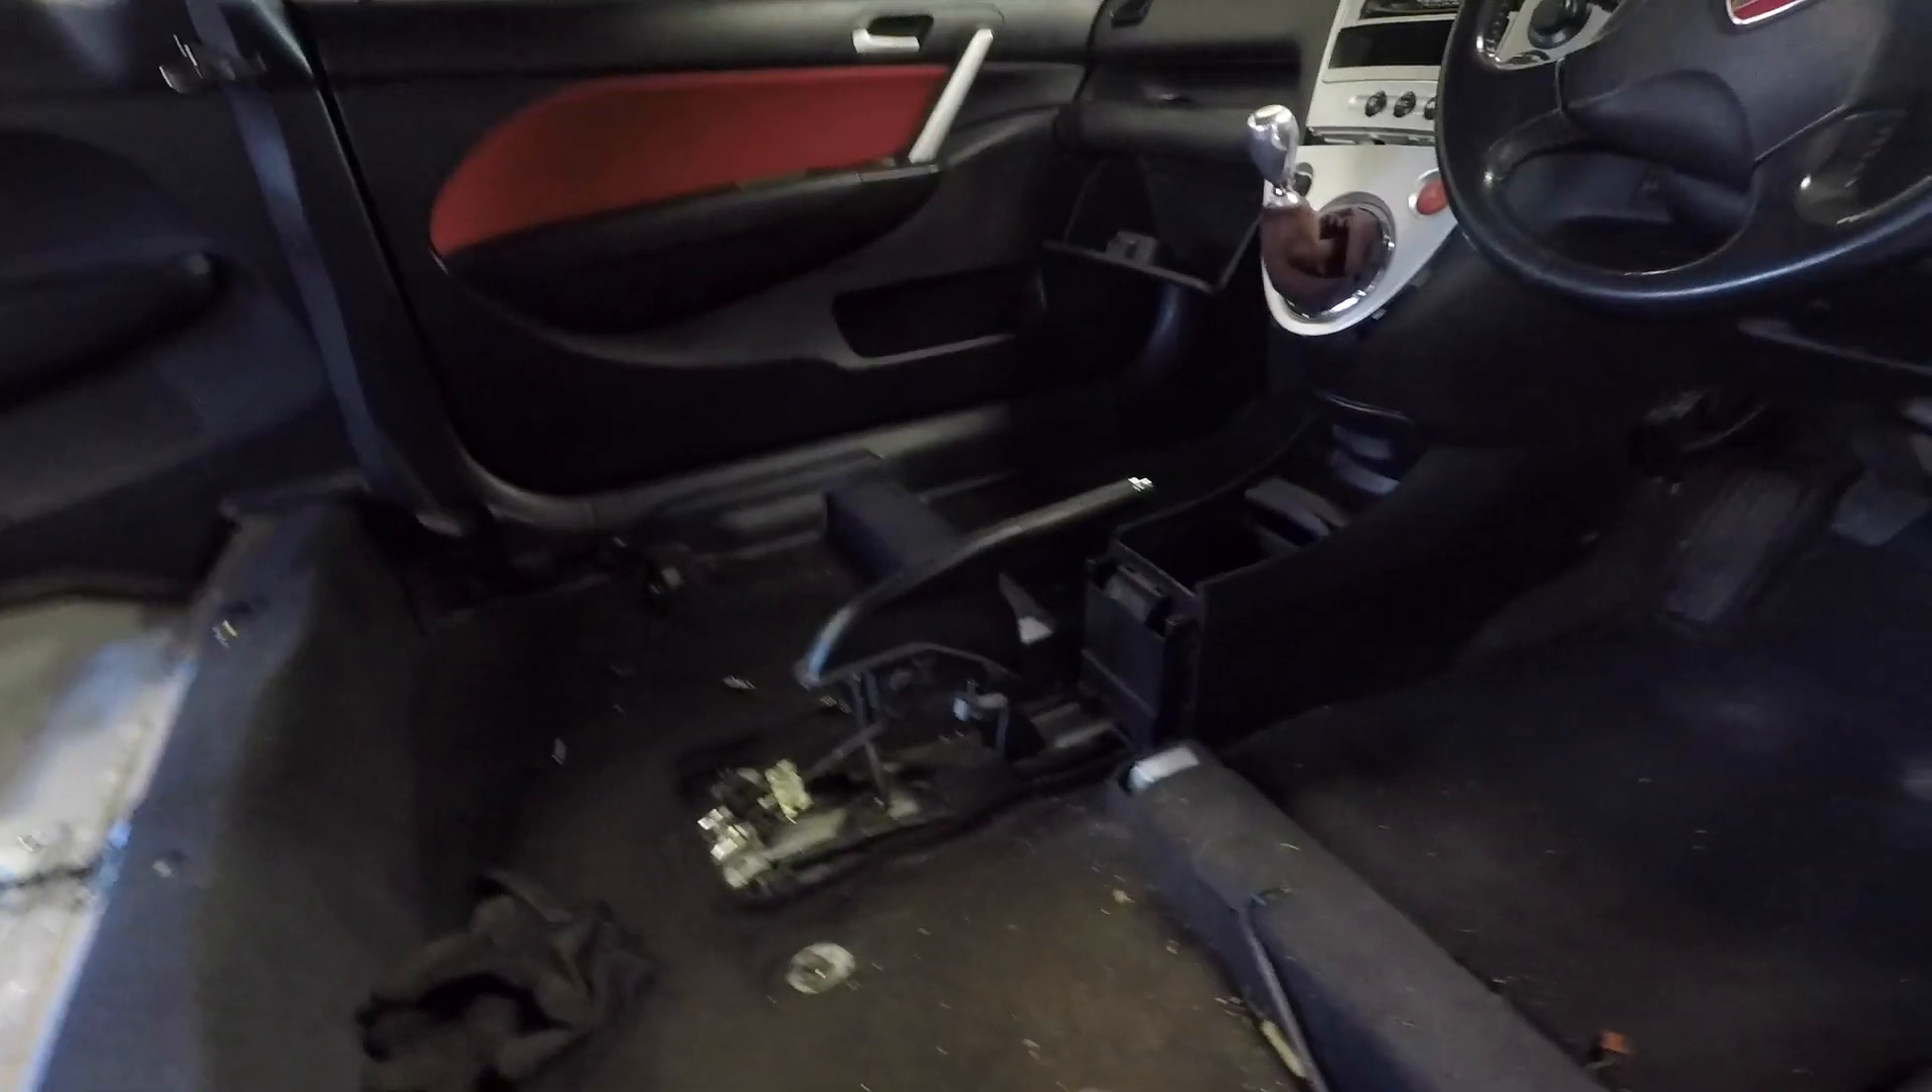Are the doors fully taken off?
No.